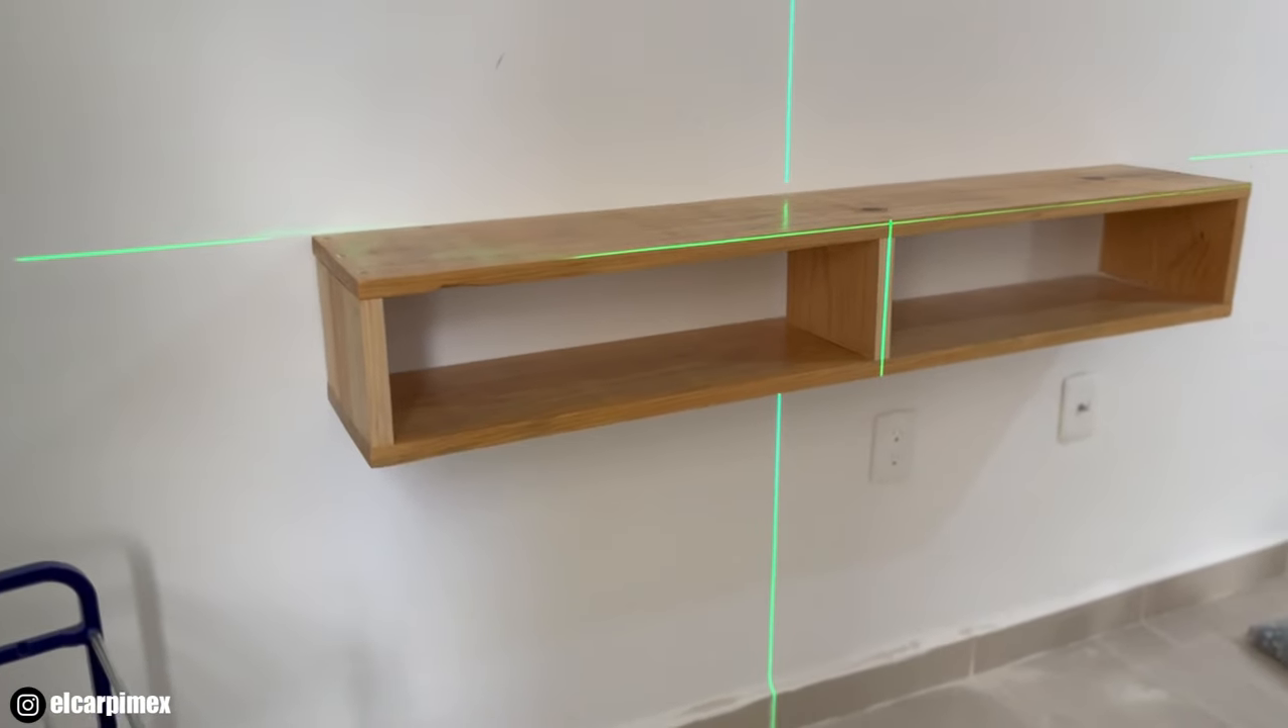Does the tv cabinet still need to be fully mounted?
No.